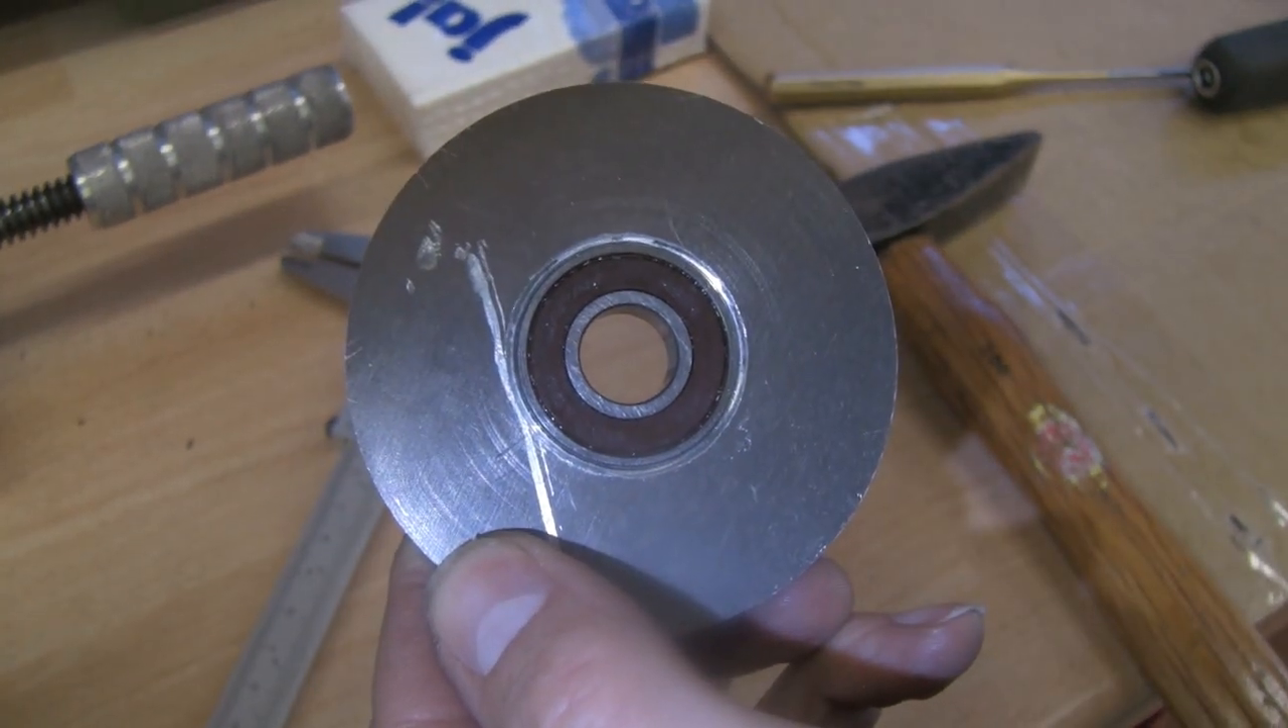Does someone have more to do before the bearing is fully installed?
No.